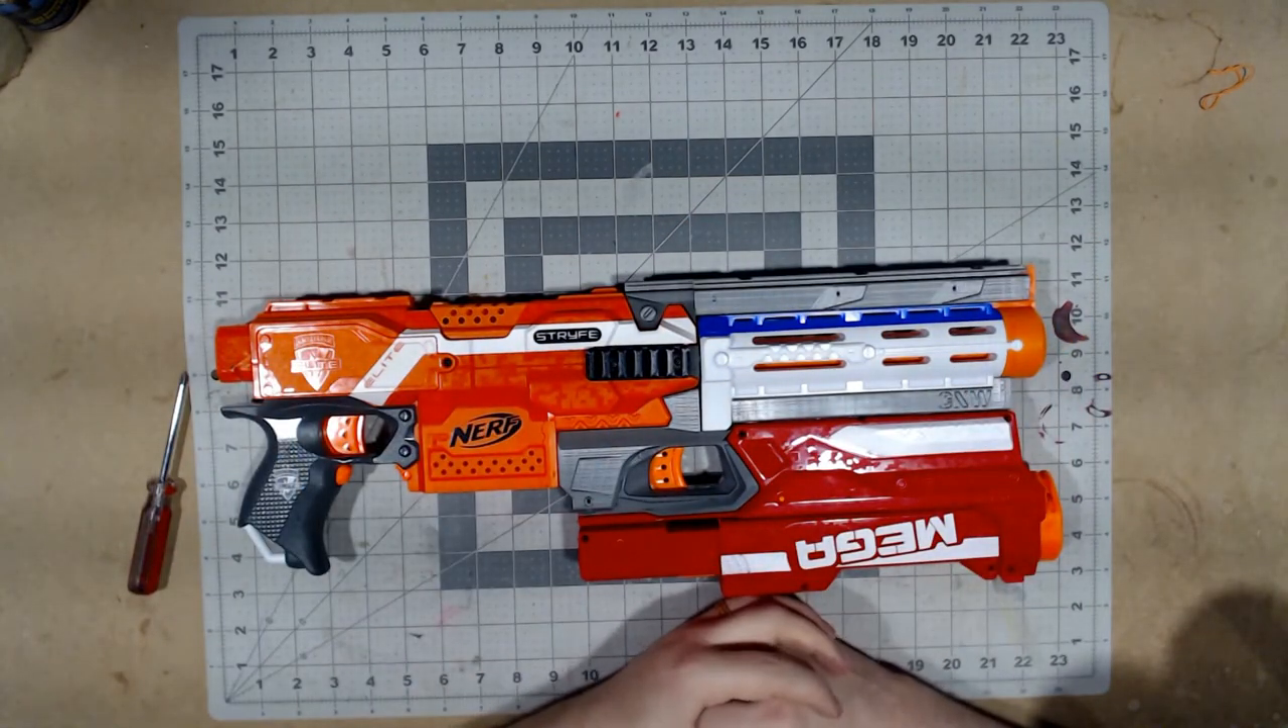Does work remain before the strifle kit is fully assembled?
No.